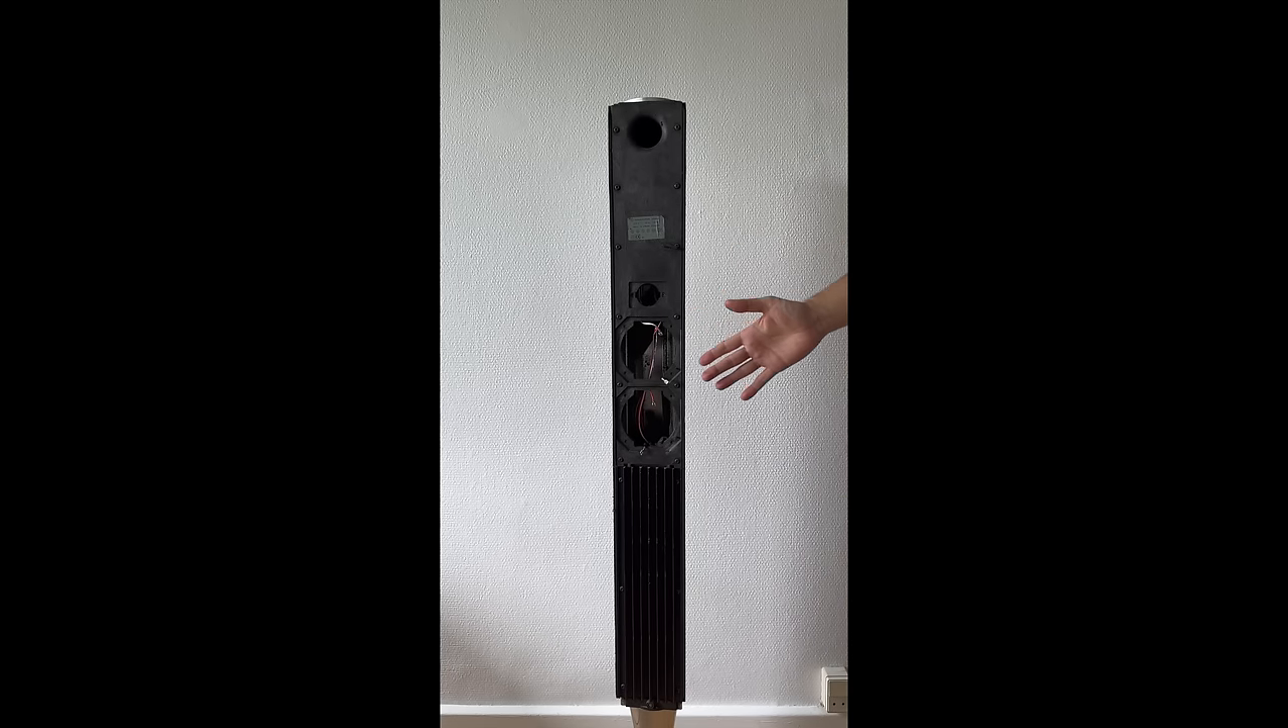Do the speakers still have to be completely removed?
No.